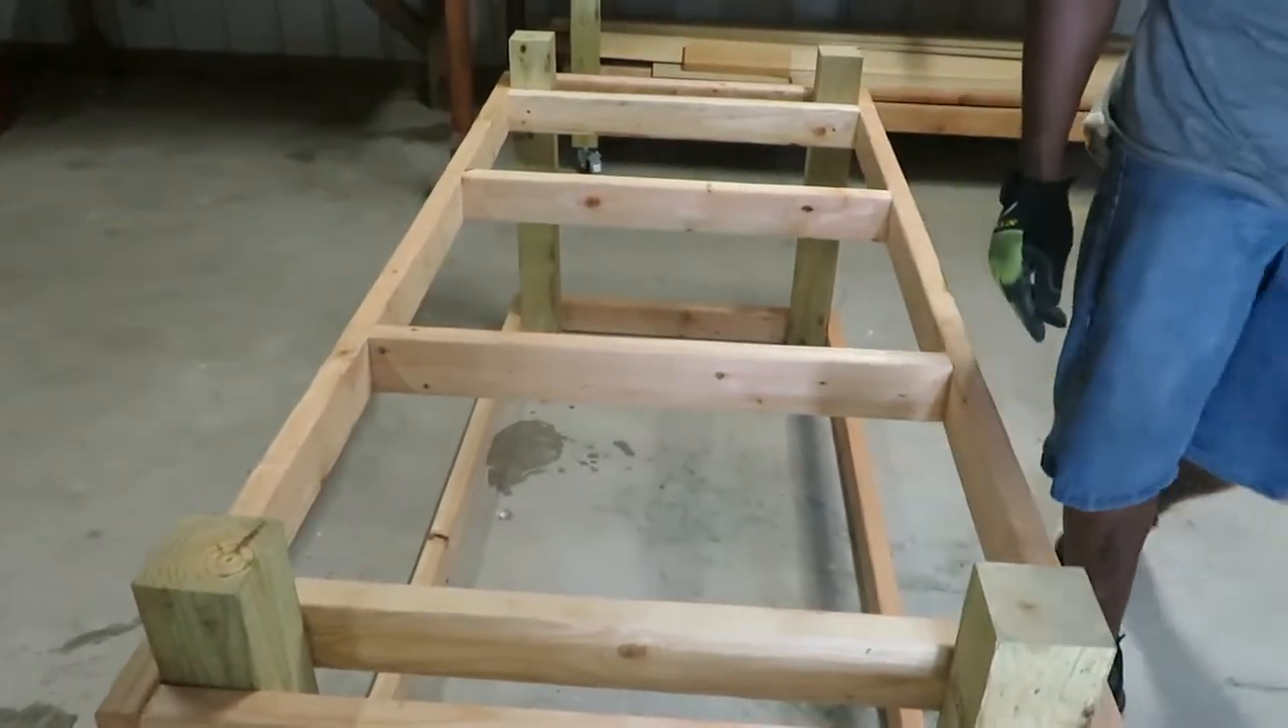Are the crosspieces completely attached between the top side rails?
Yes.